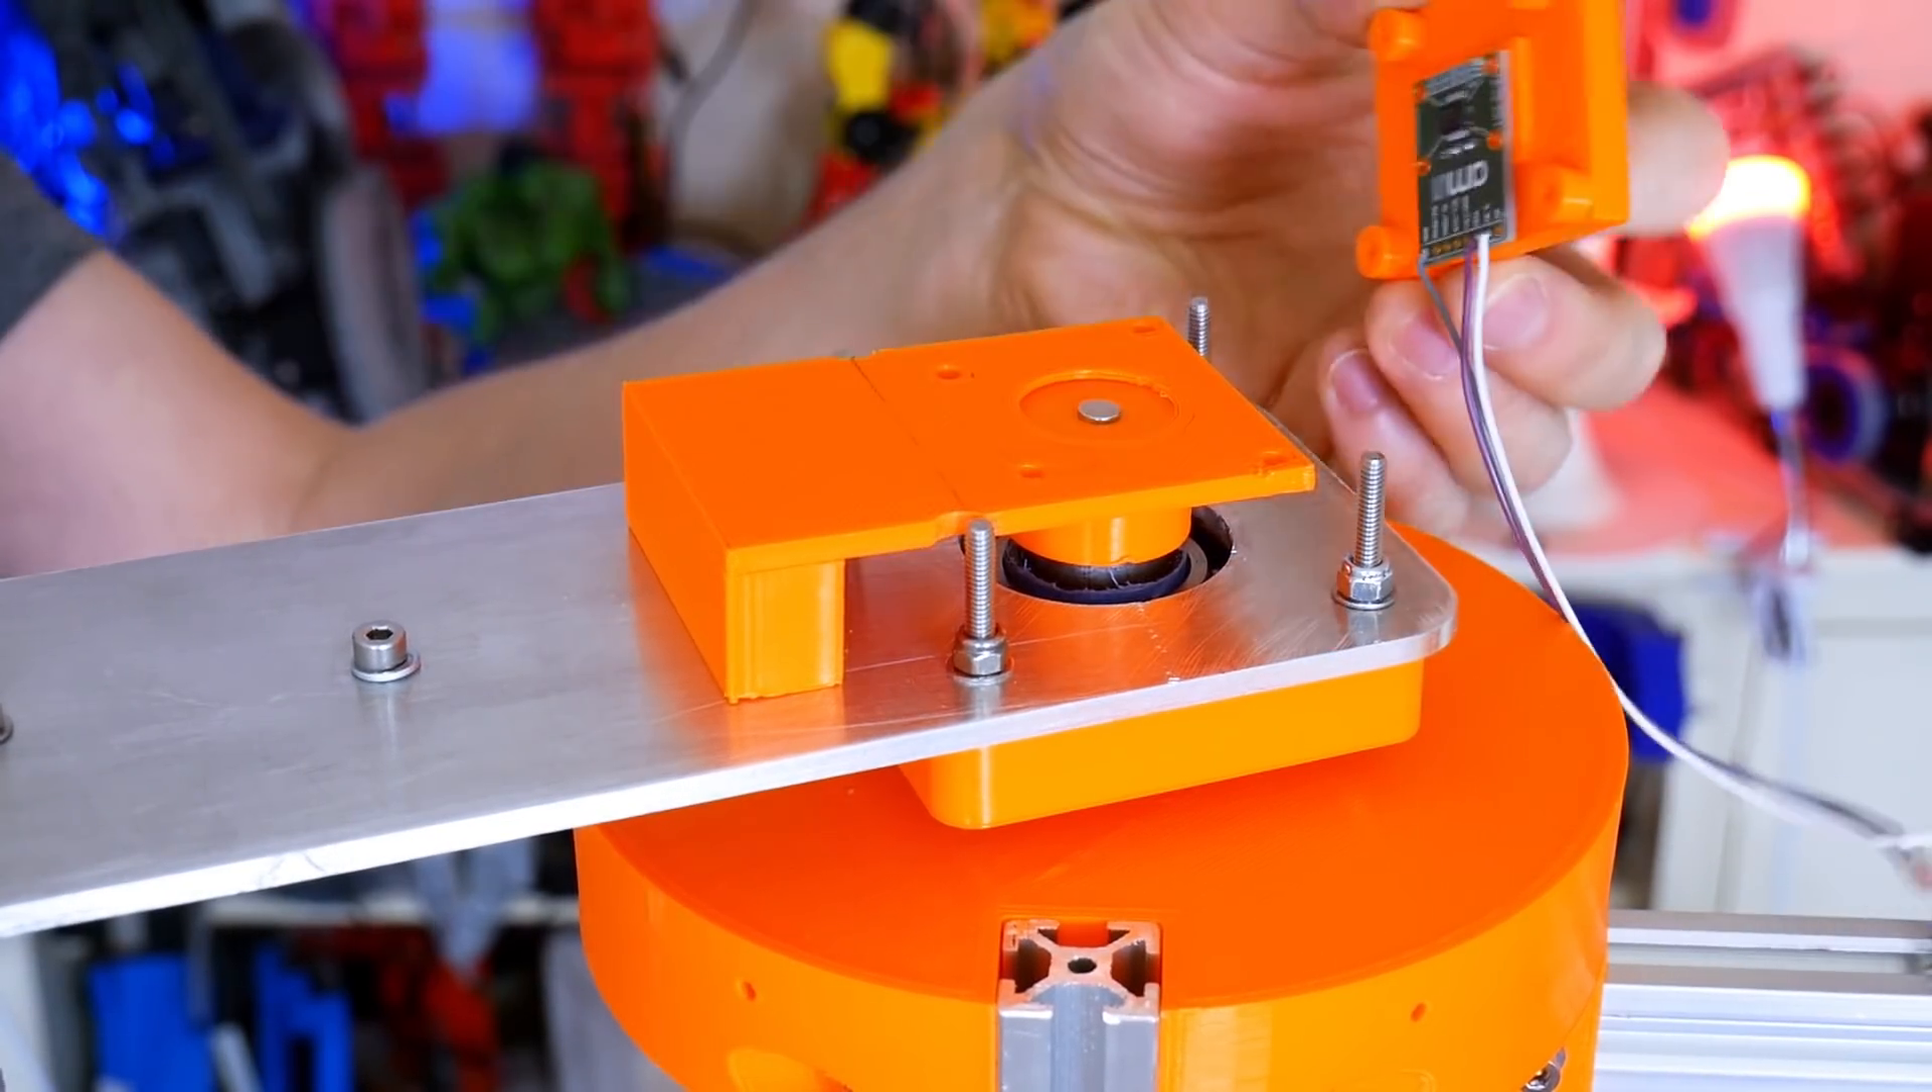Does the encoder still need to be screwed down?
Yes.